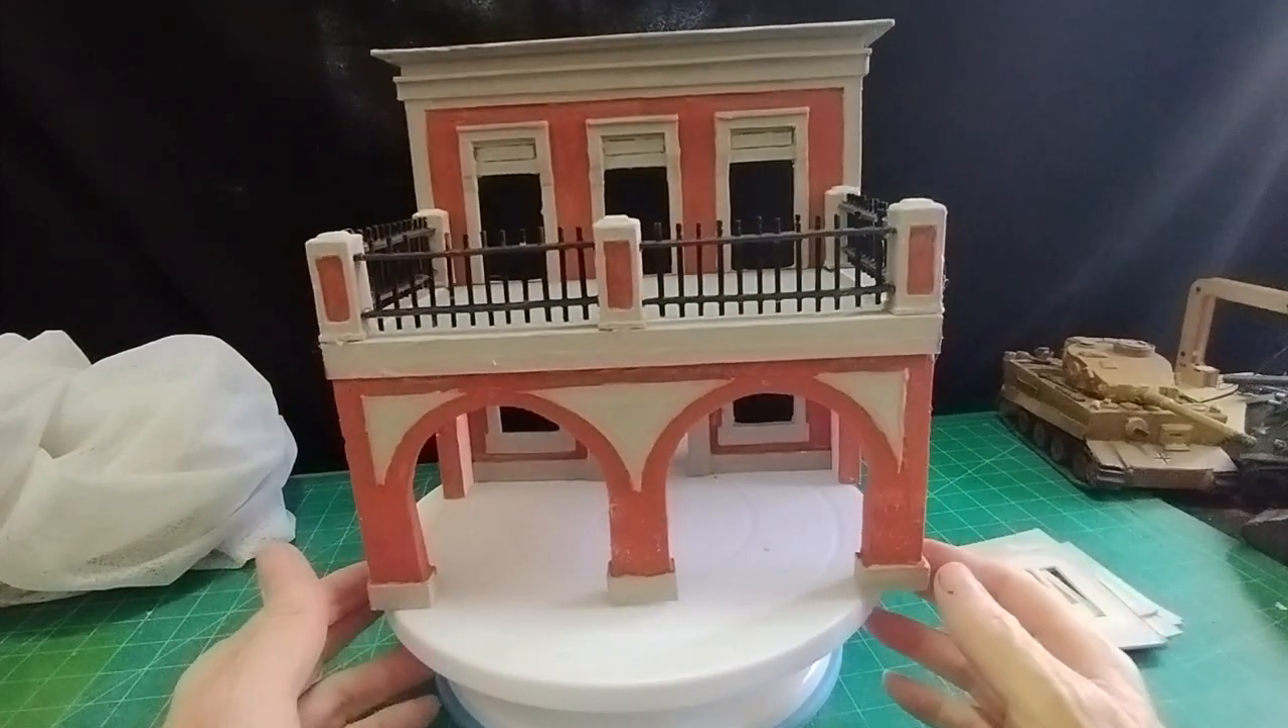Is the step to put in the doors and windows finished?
No.